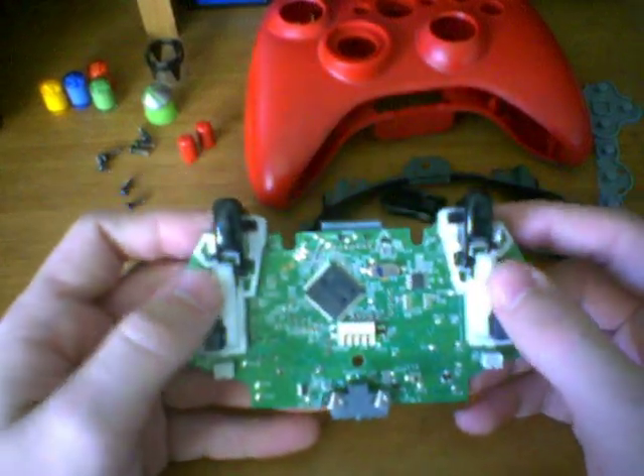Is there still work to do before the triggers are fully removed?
Yes.